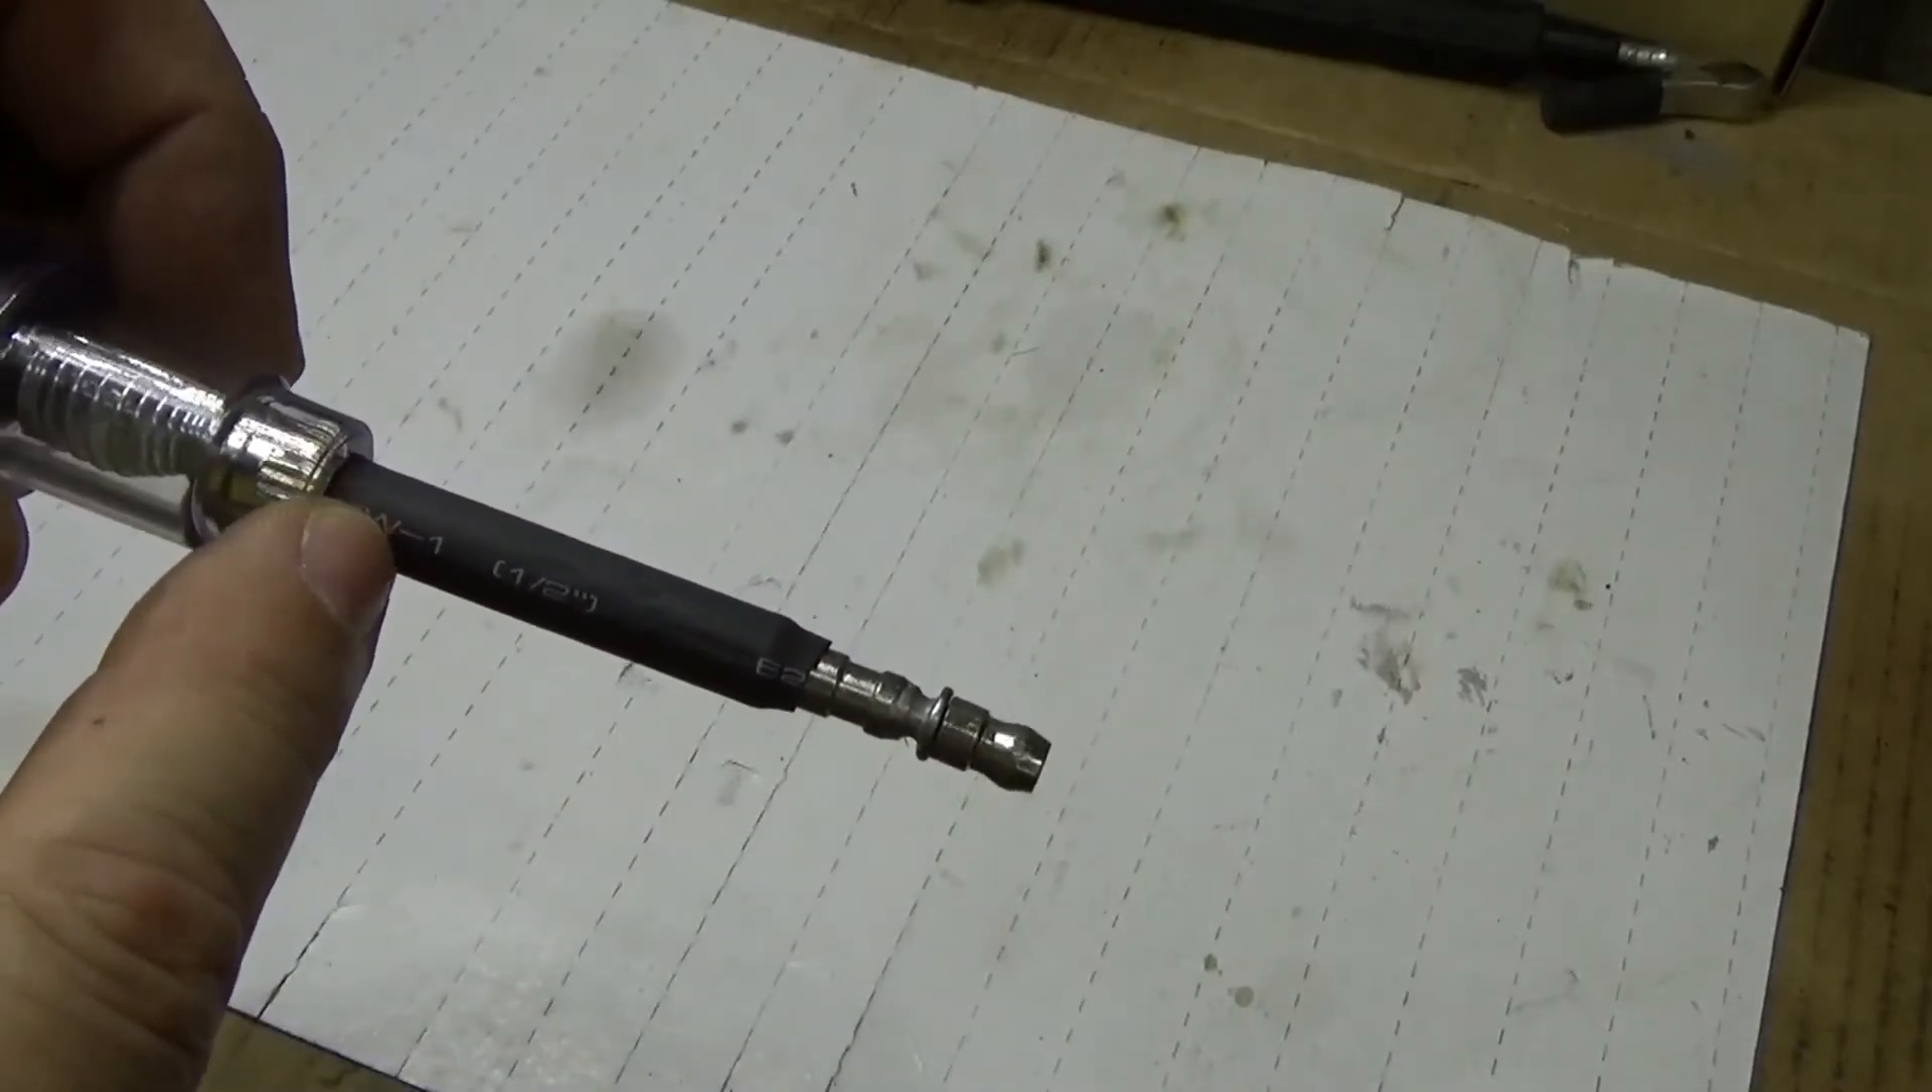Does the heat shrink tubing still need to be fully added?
No.